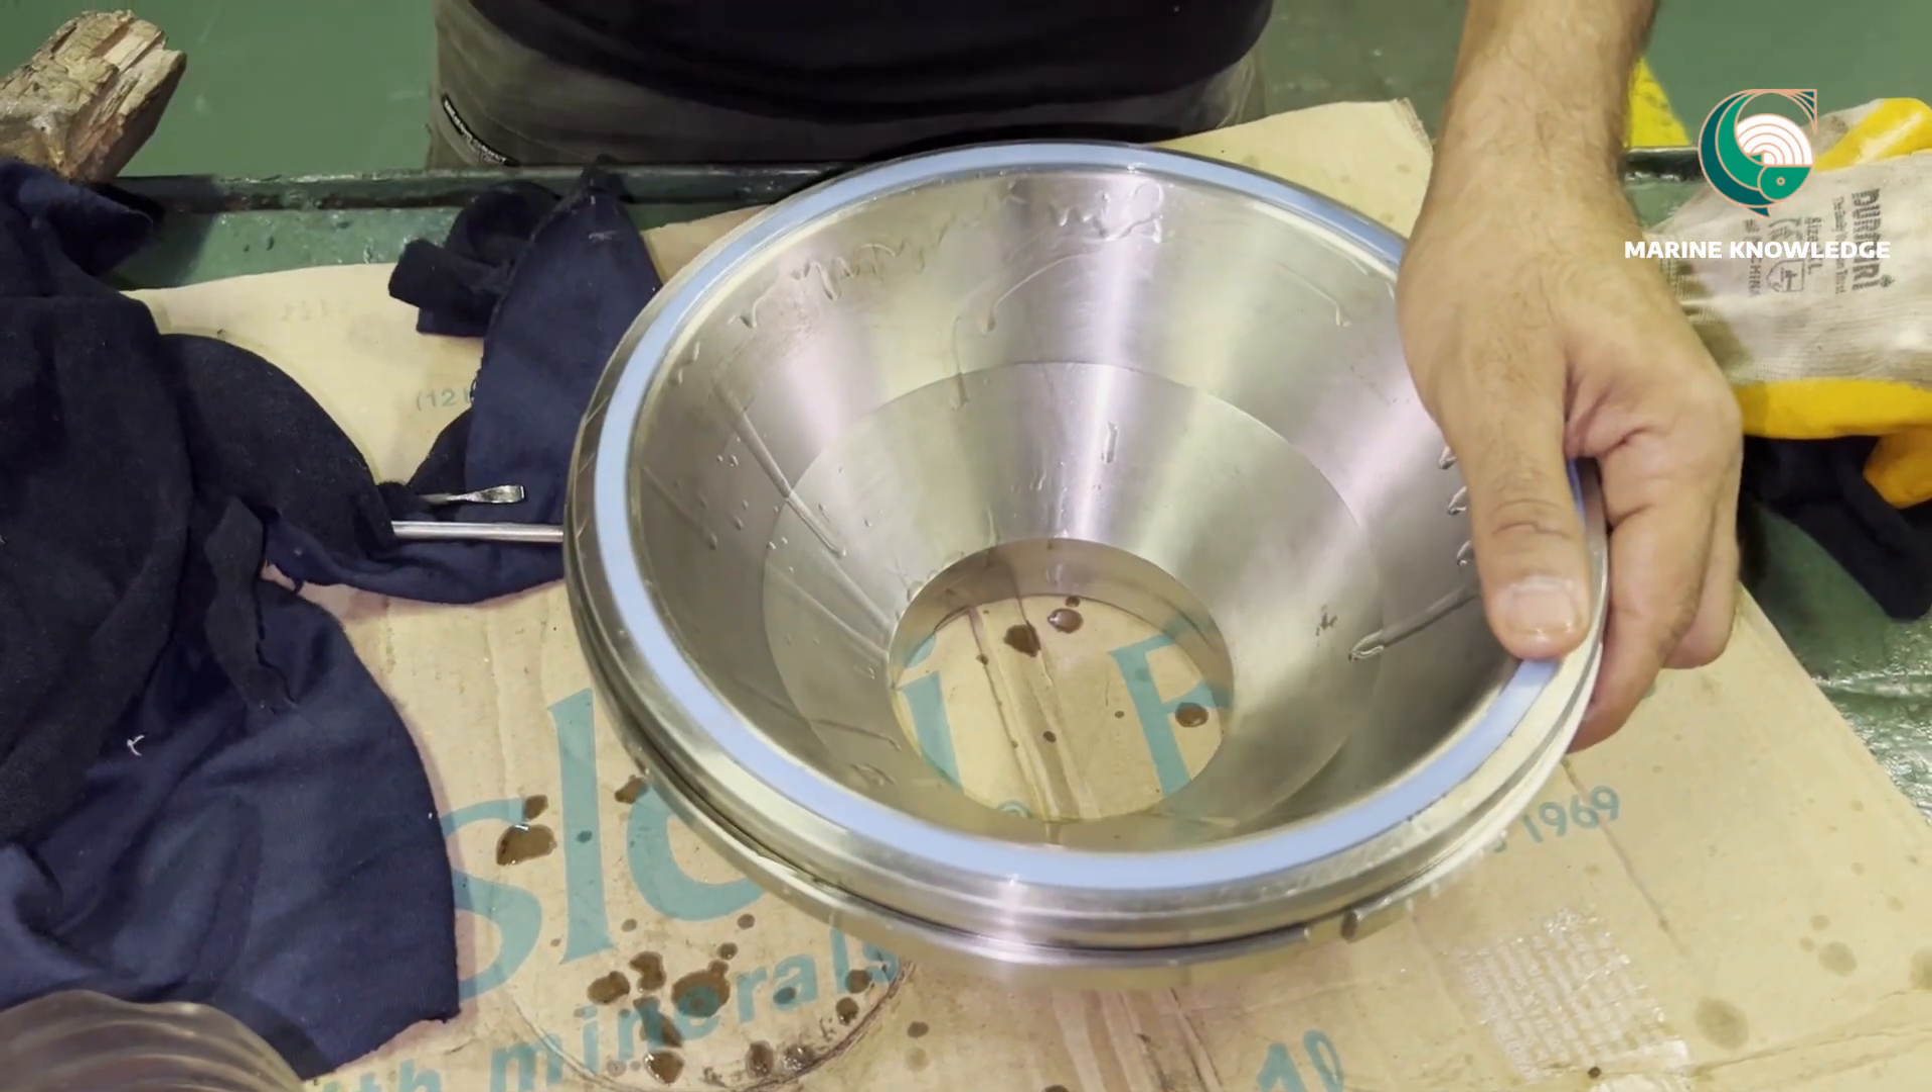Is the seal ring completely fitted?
Yes.